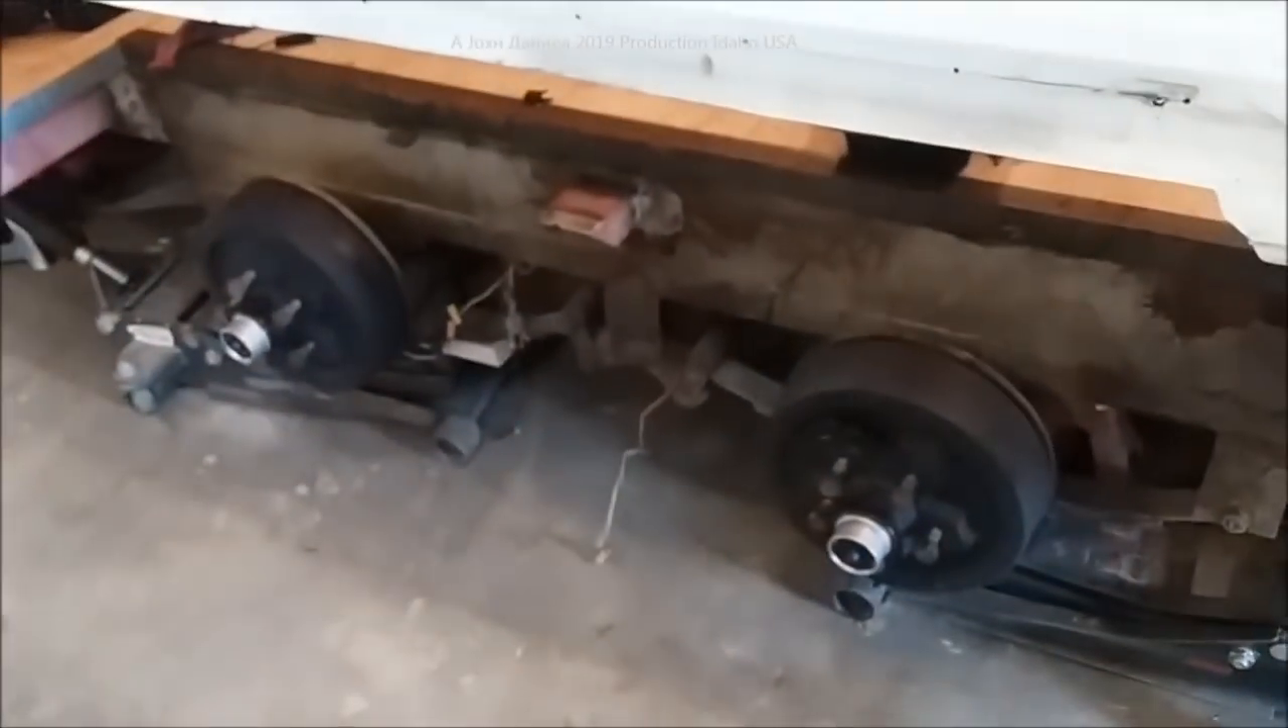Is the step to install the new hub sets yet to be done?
No.